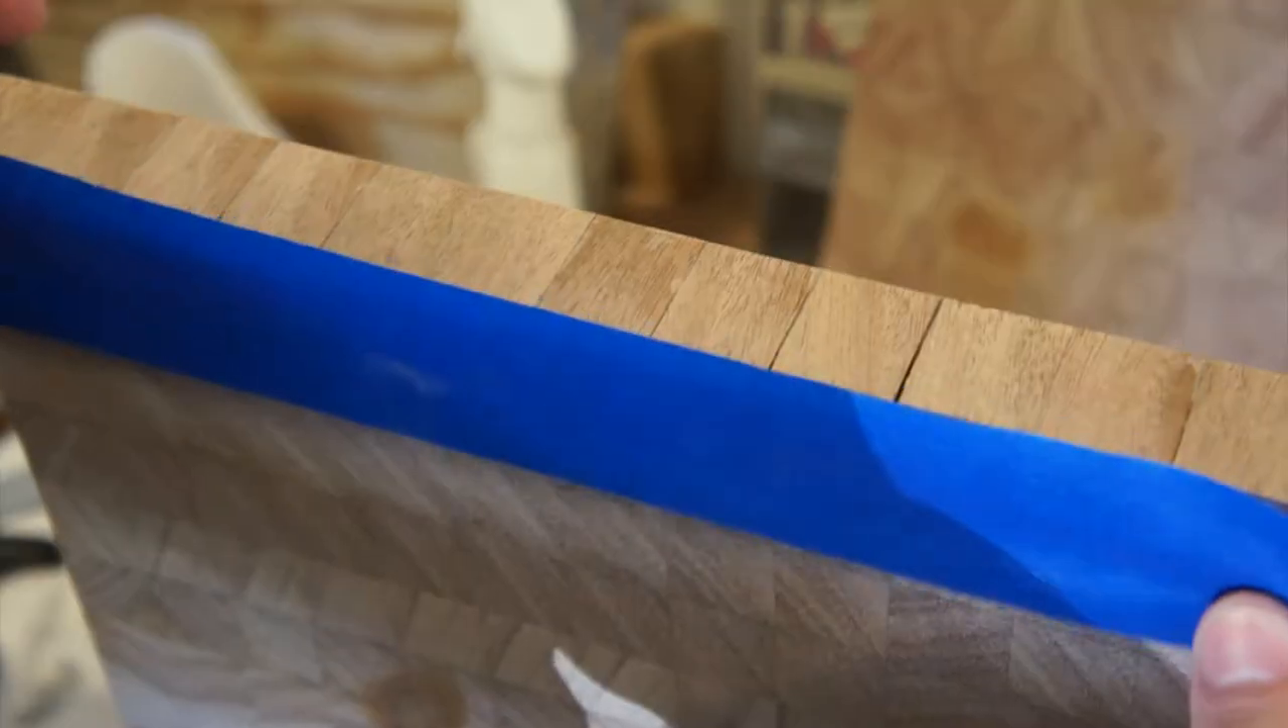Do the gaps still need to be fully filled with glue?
Yes.